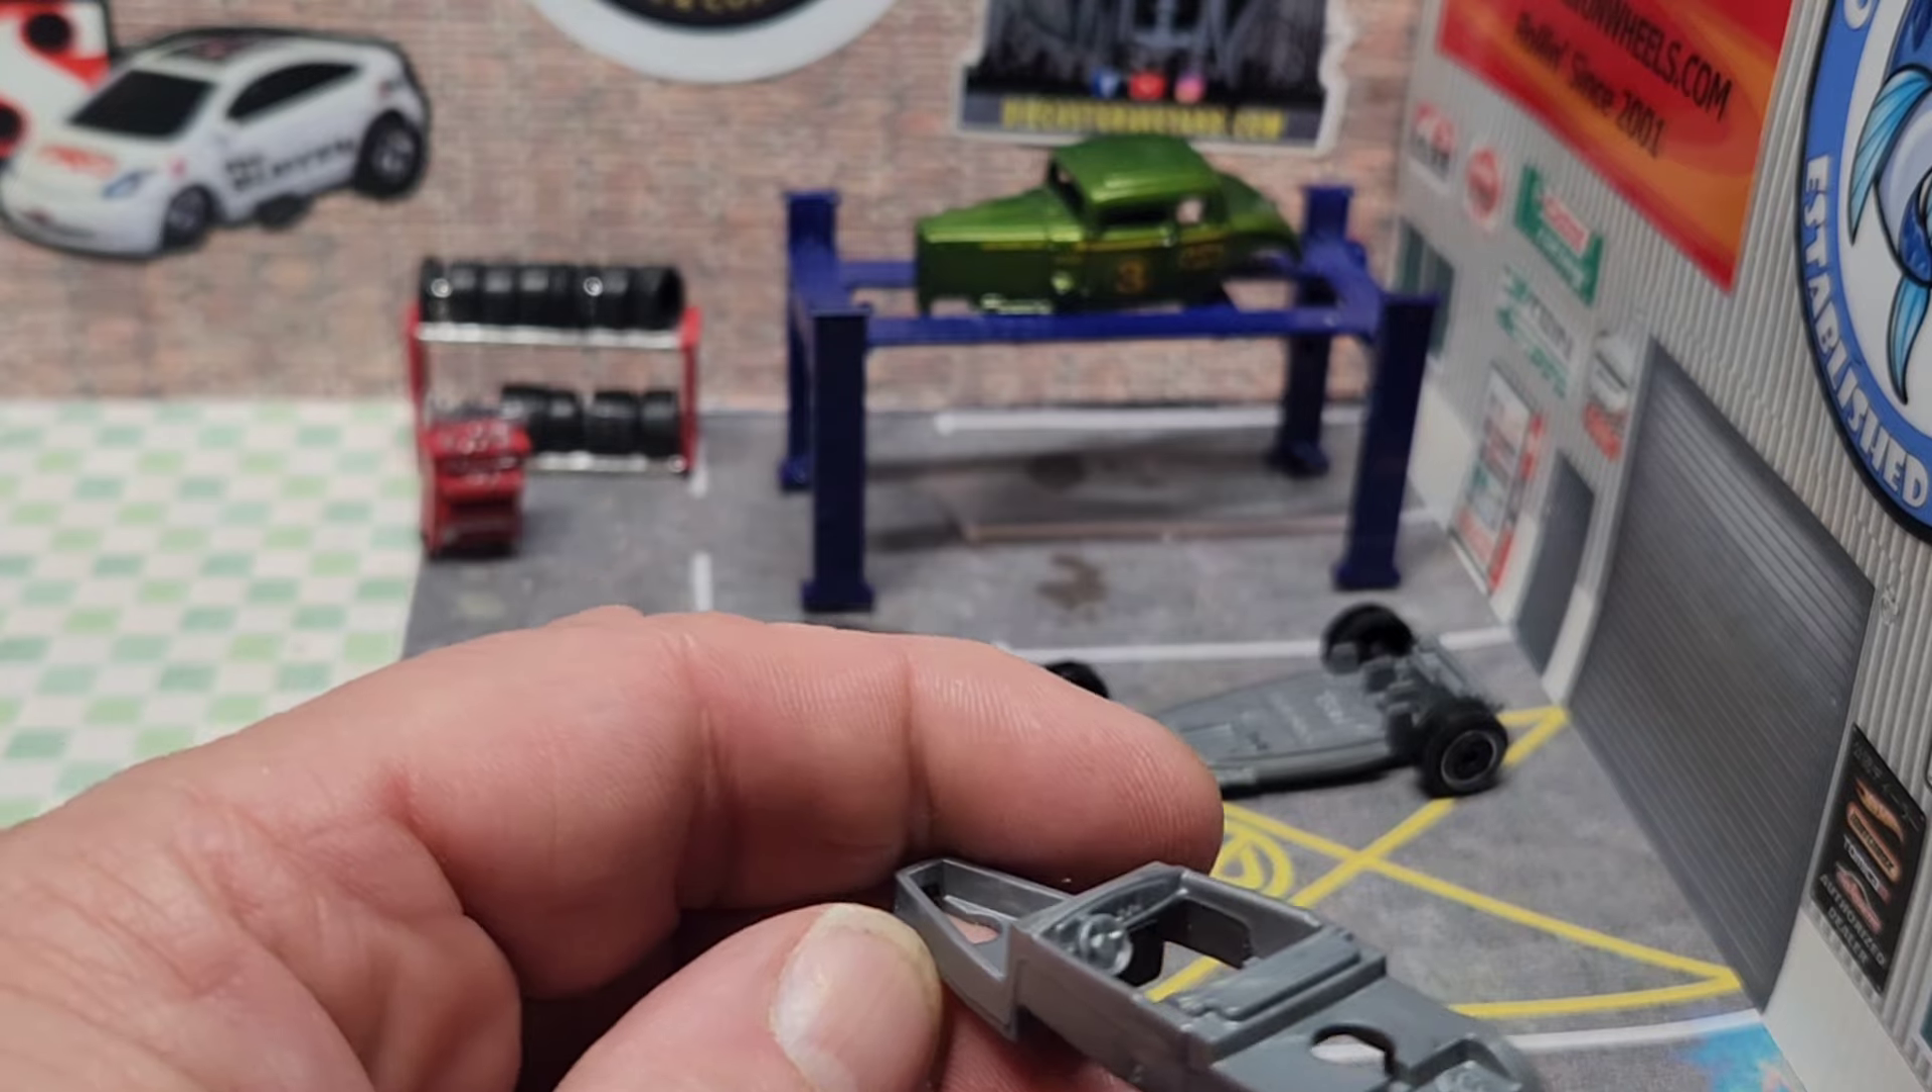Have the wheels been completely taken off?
No.